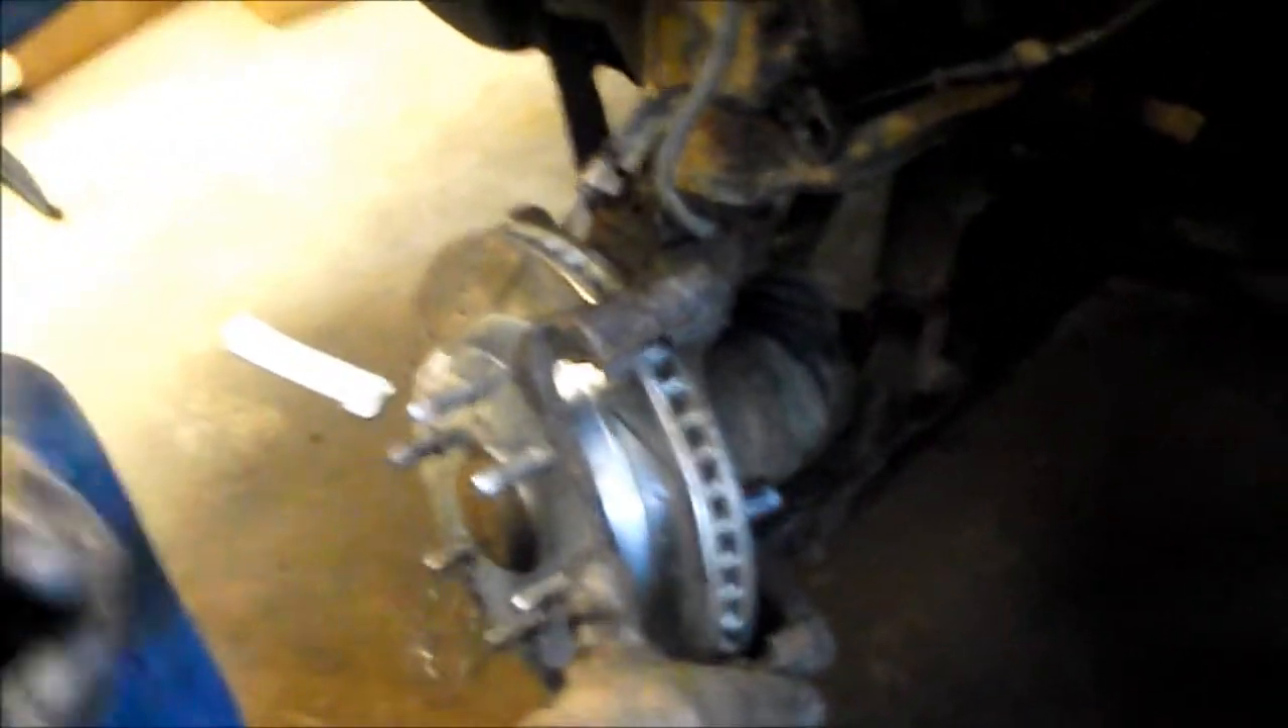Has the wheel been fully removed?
Yes.